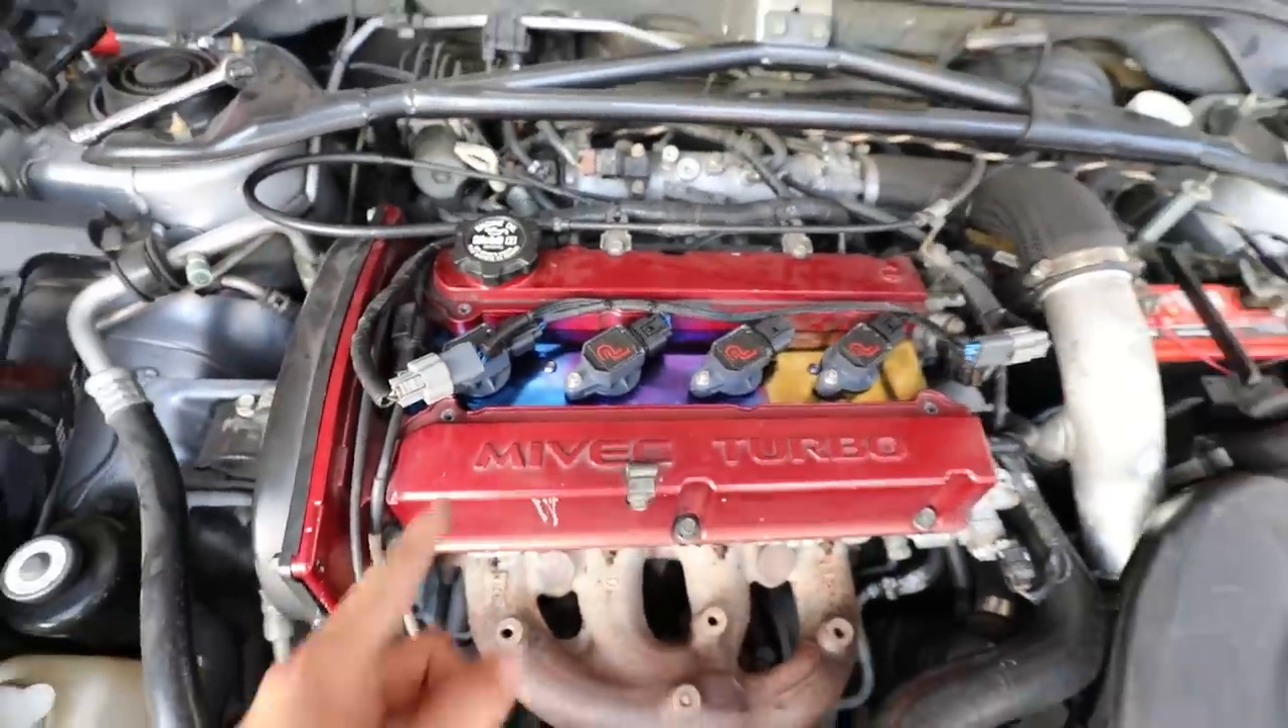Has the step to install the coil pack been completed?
Yes.